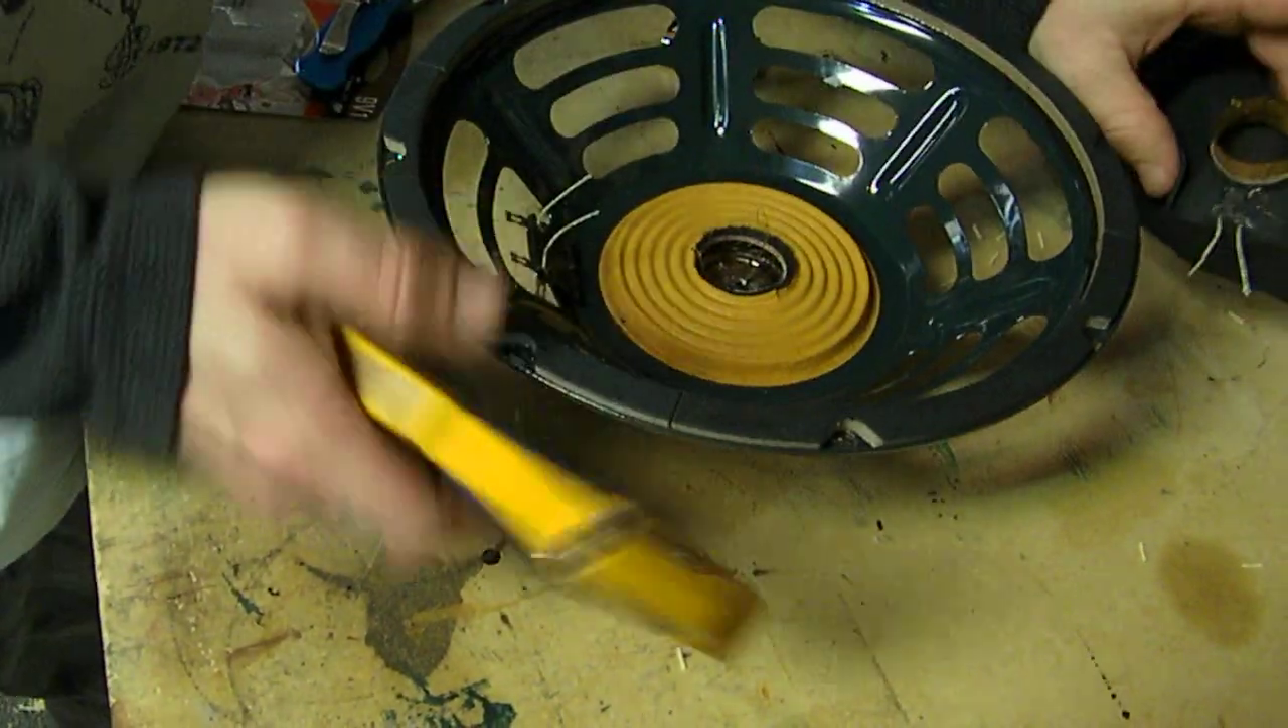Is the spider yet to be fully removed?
Yes.